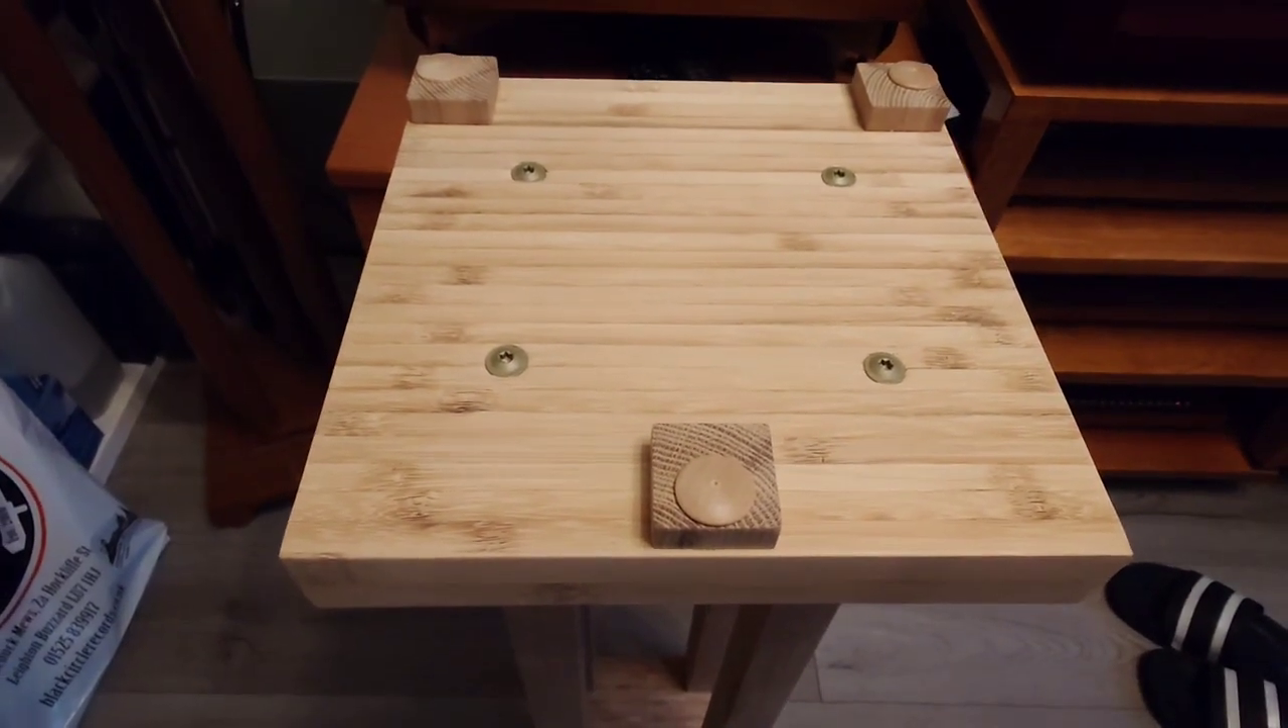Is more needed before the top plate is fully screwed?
No.